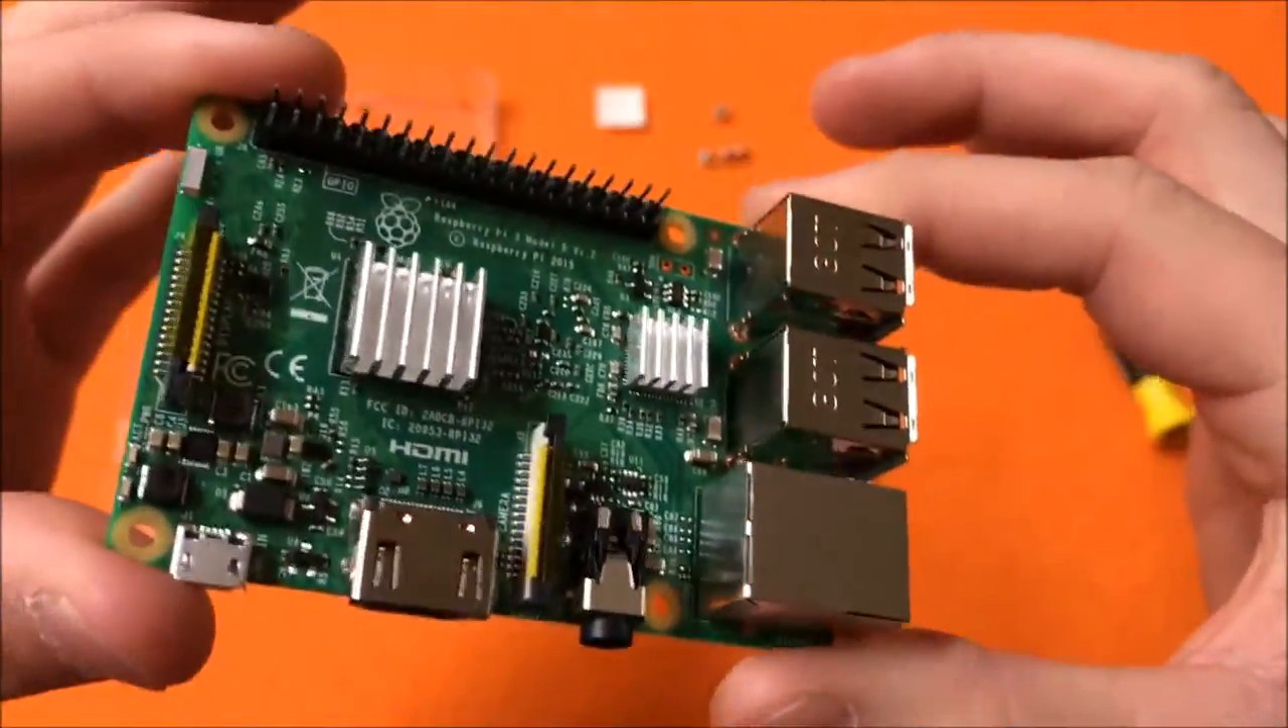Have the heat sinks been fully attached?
Yes.